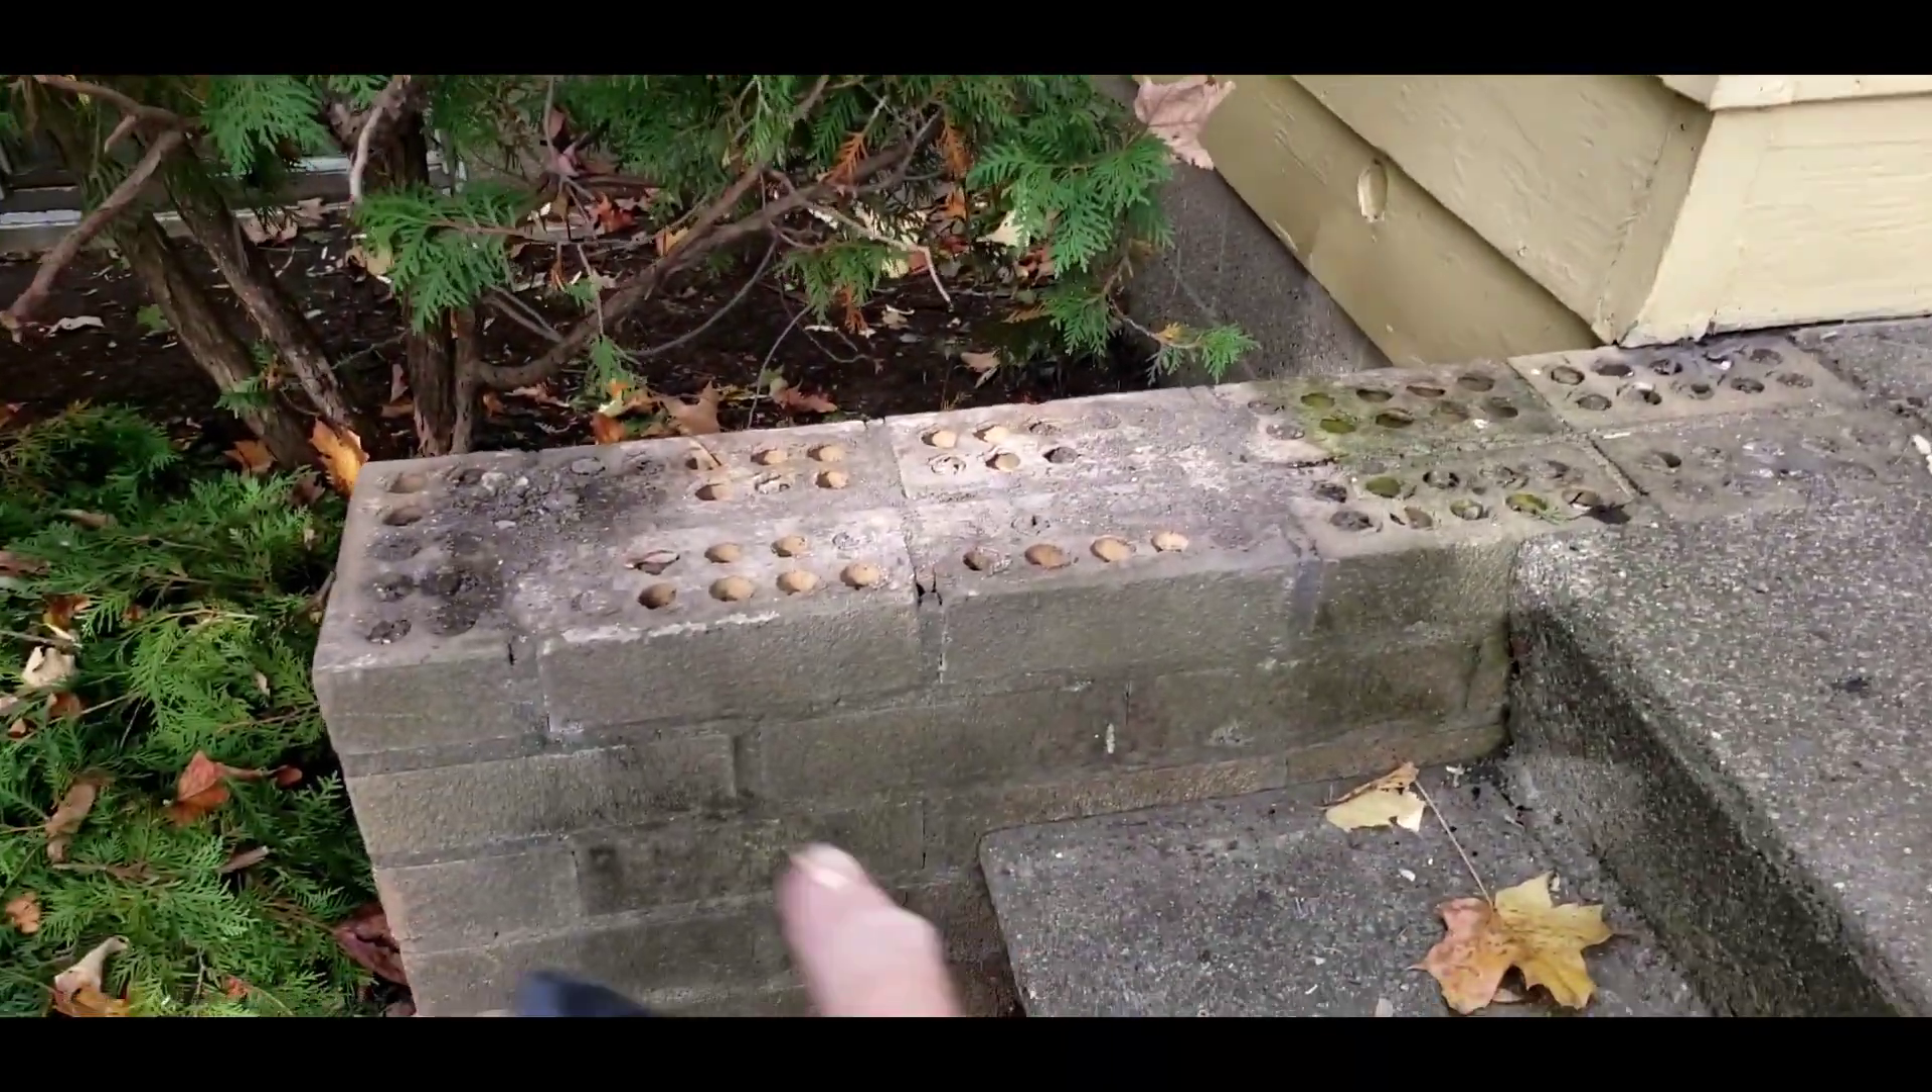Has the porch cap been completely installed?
No.